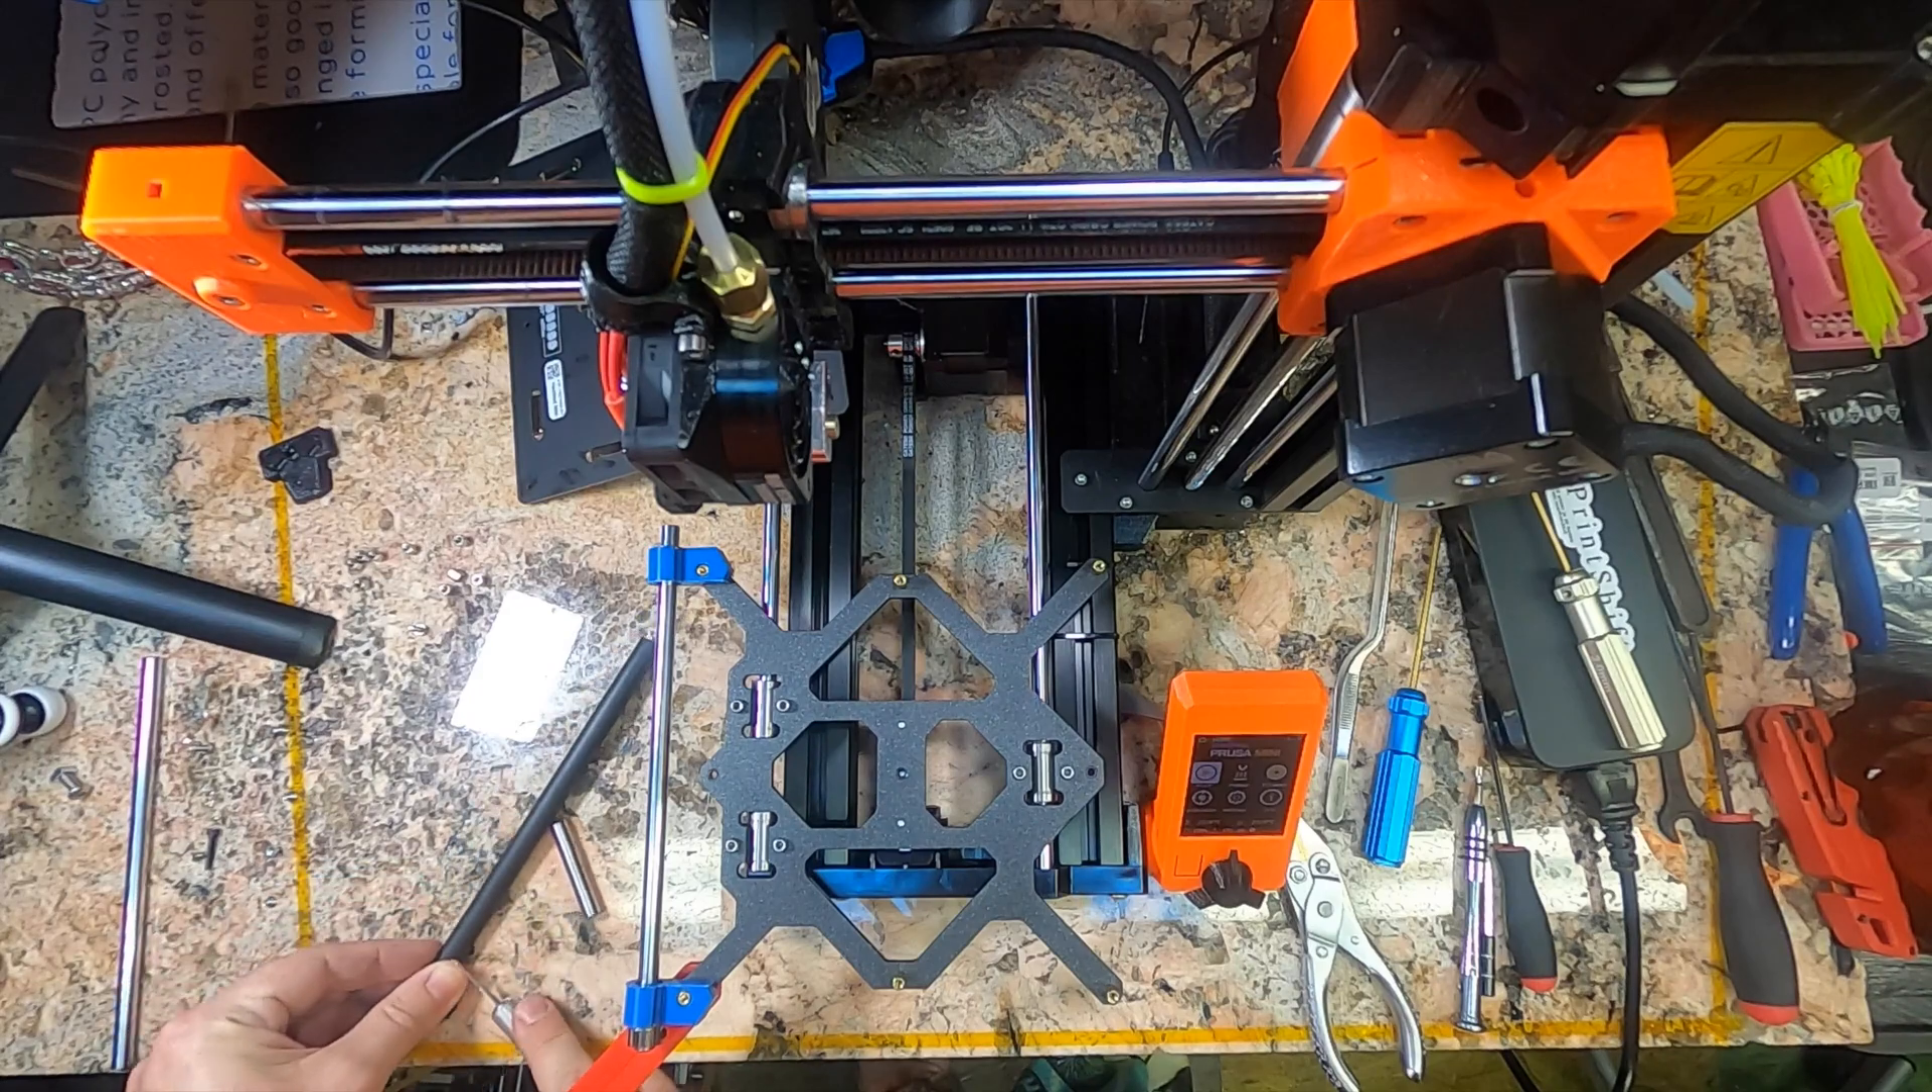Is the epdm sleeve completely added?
No.